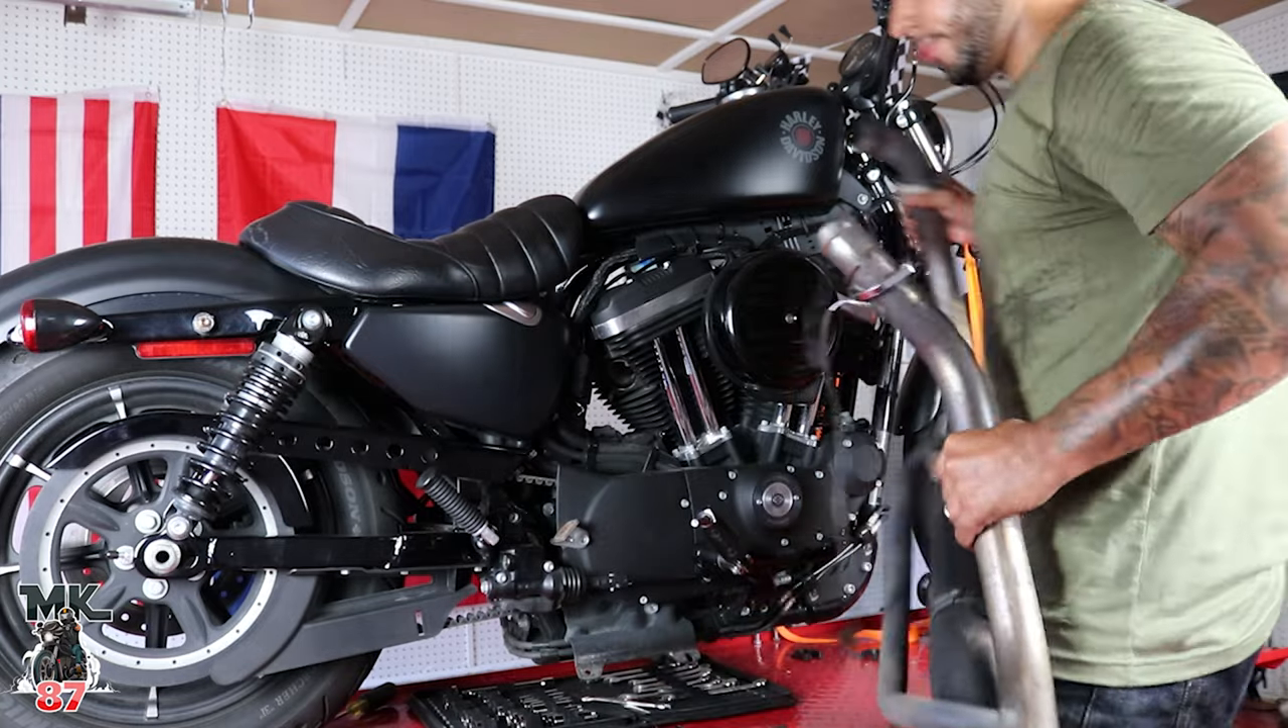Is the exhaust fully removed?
Yes.